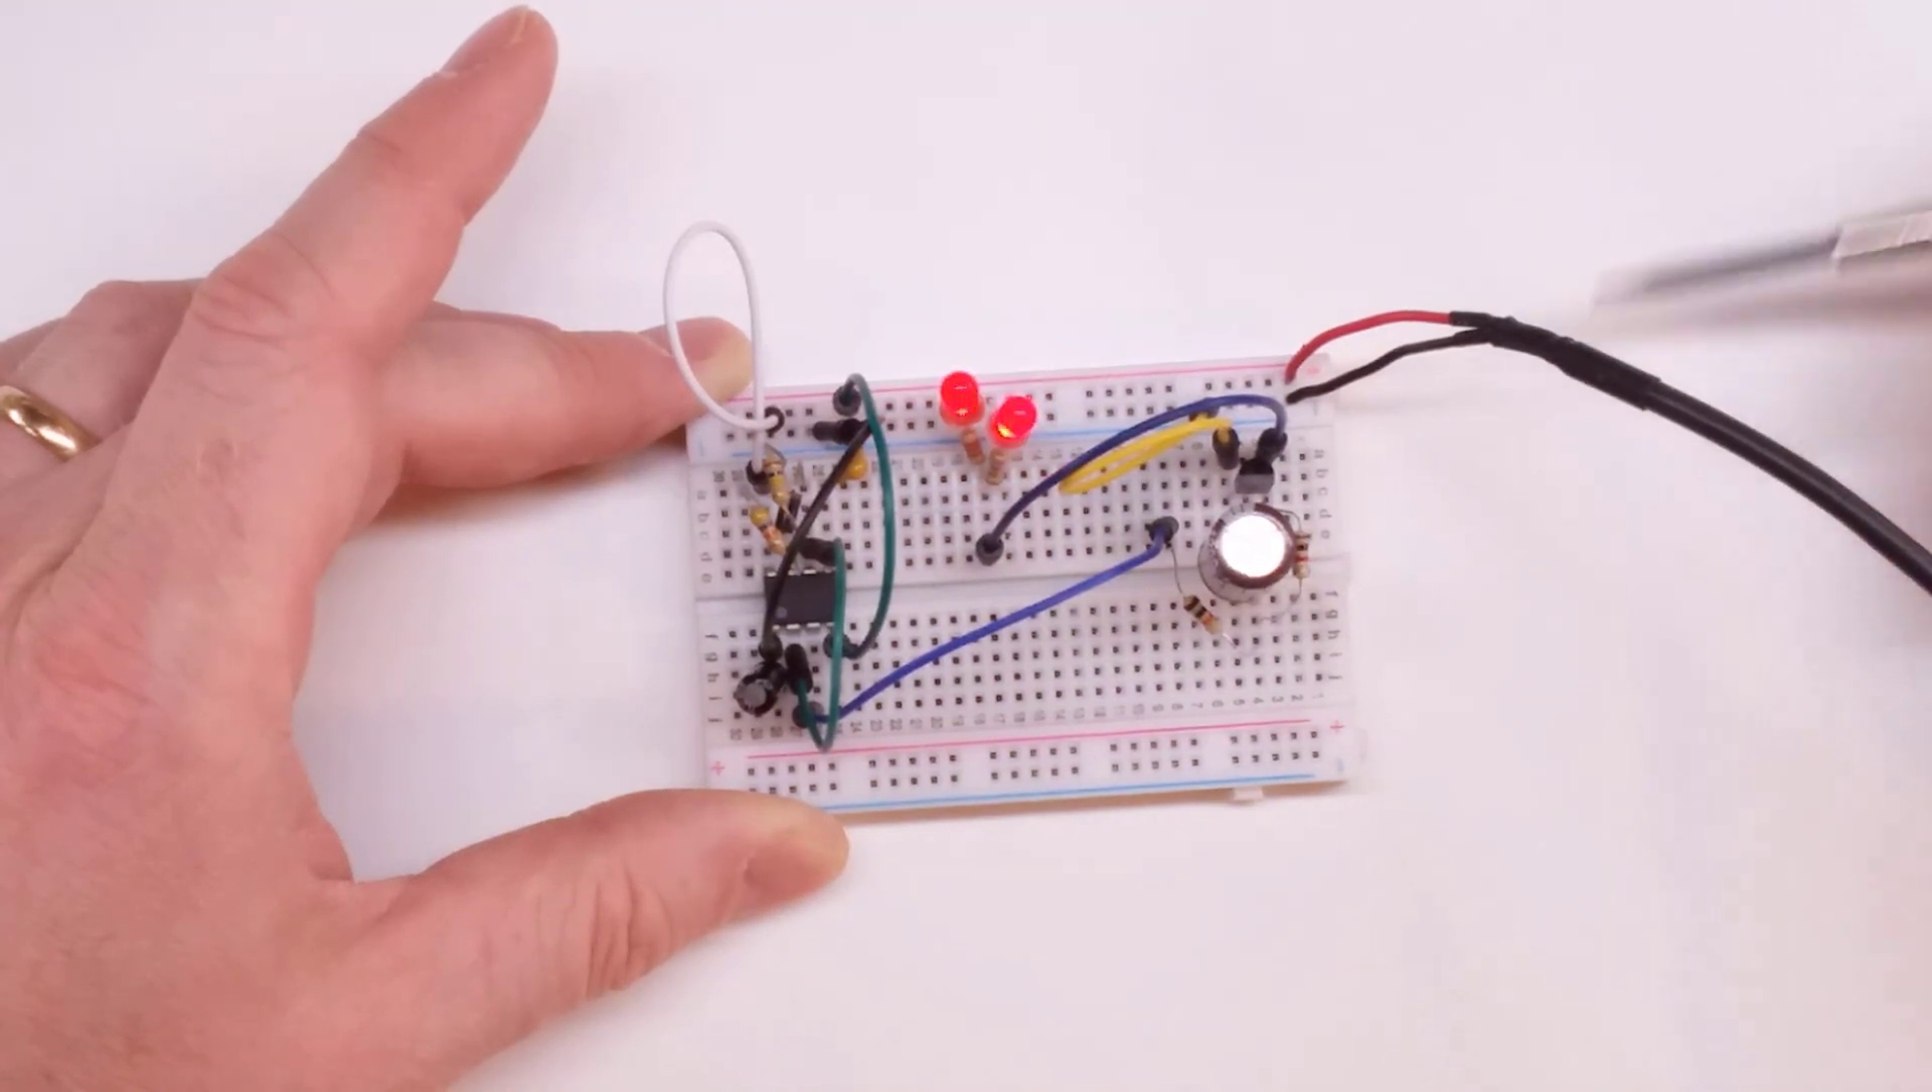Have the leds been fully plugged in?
Yes.